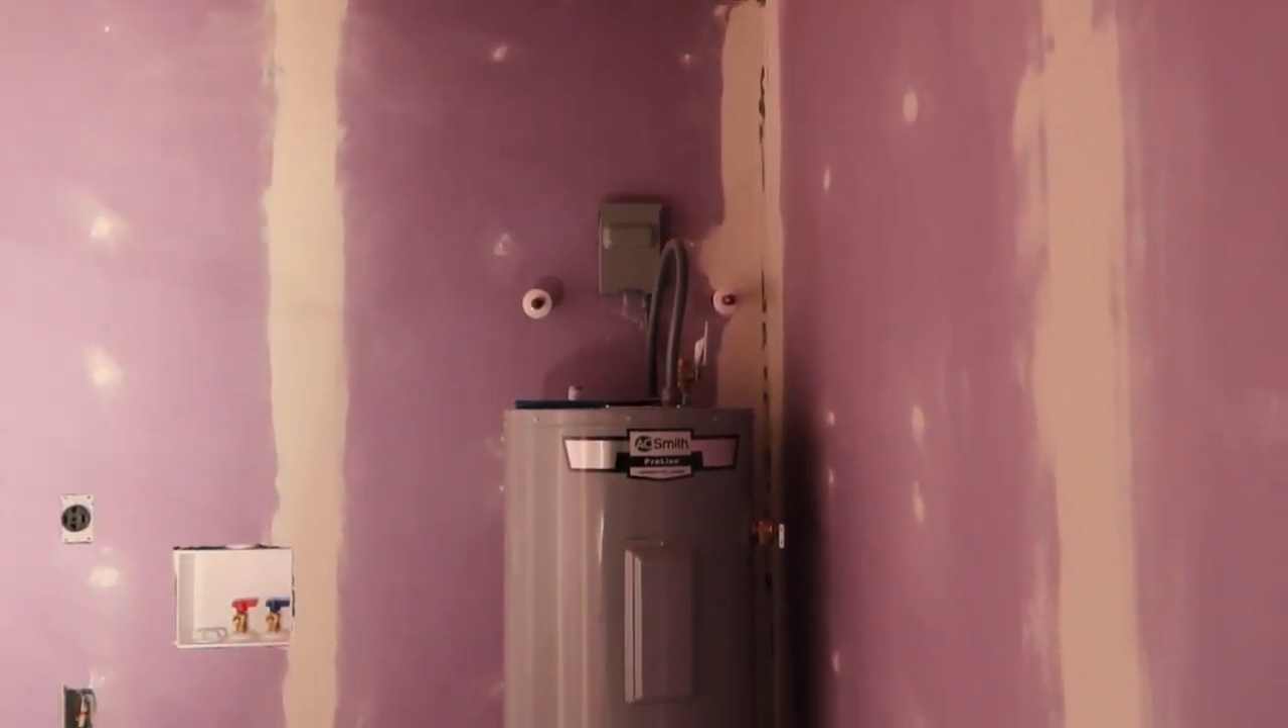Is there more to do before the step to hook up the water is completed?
Yes.